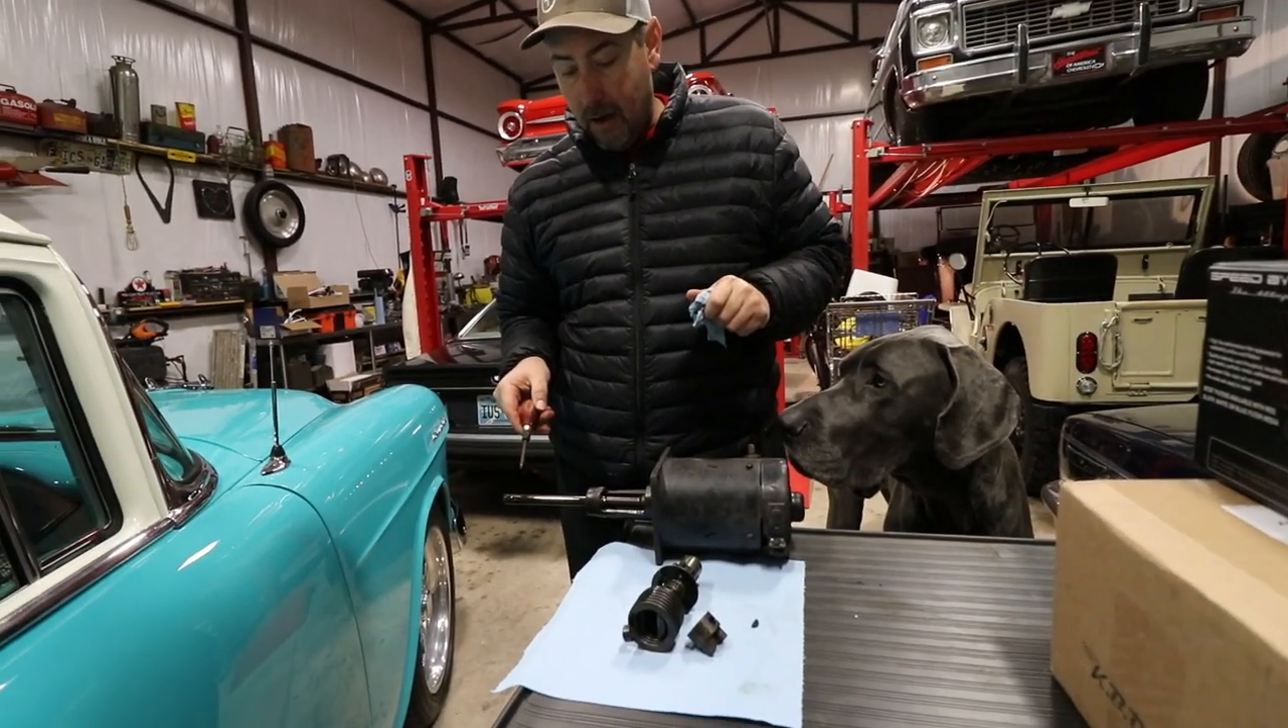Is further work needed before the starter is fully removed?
No.